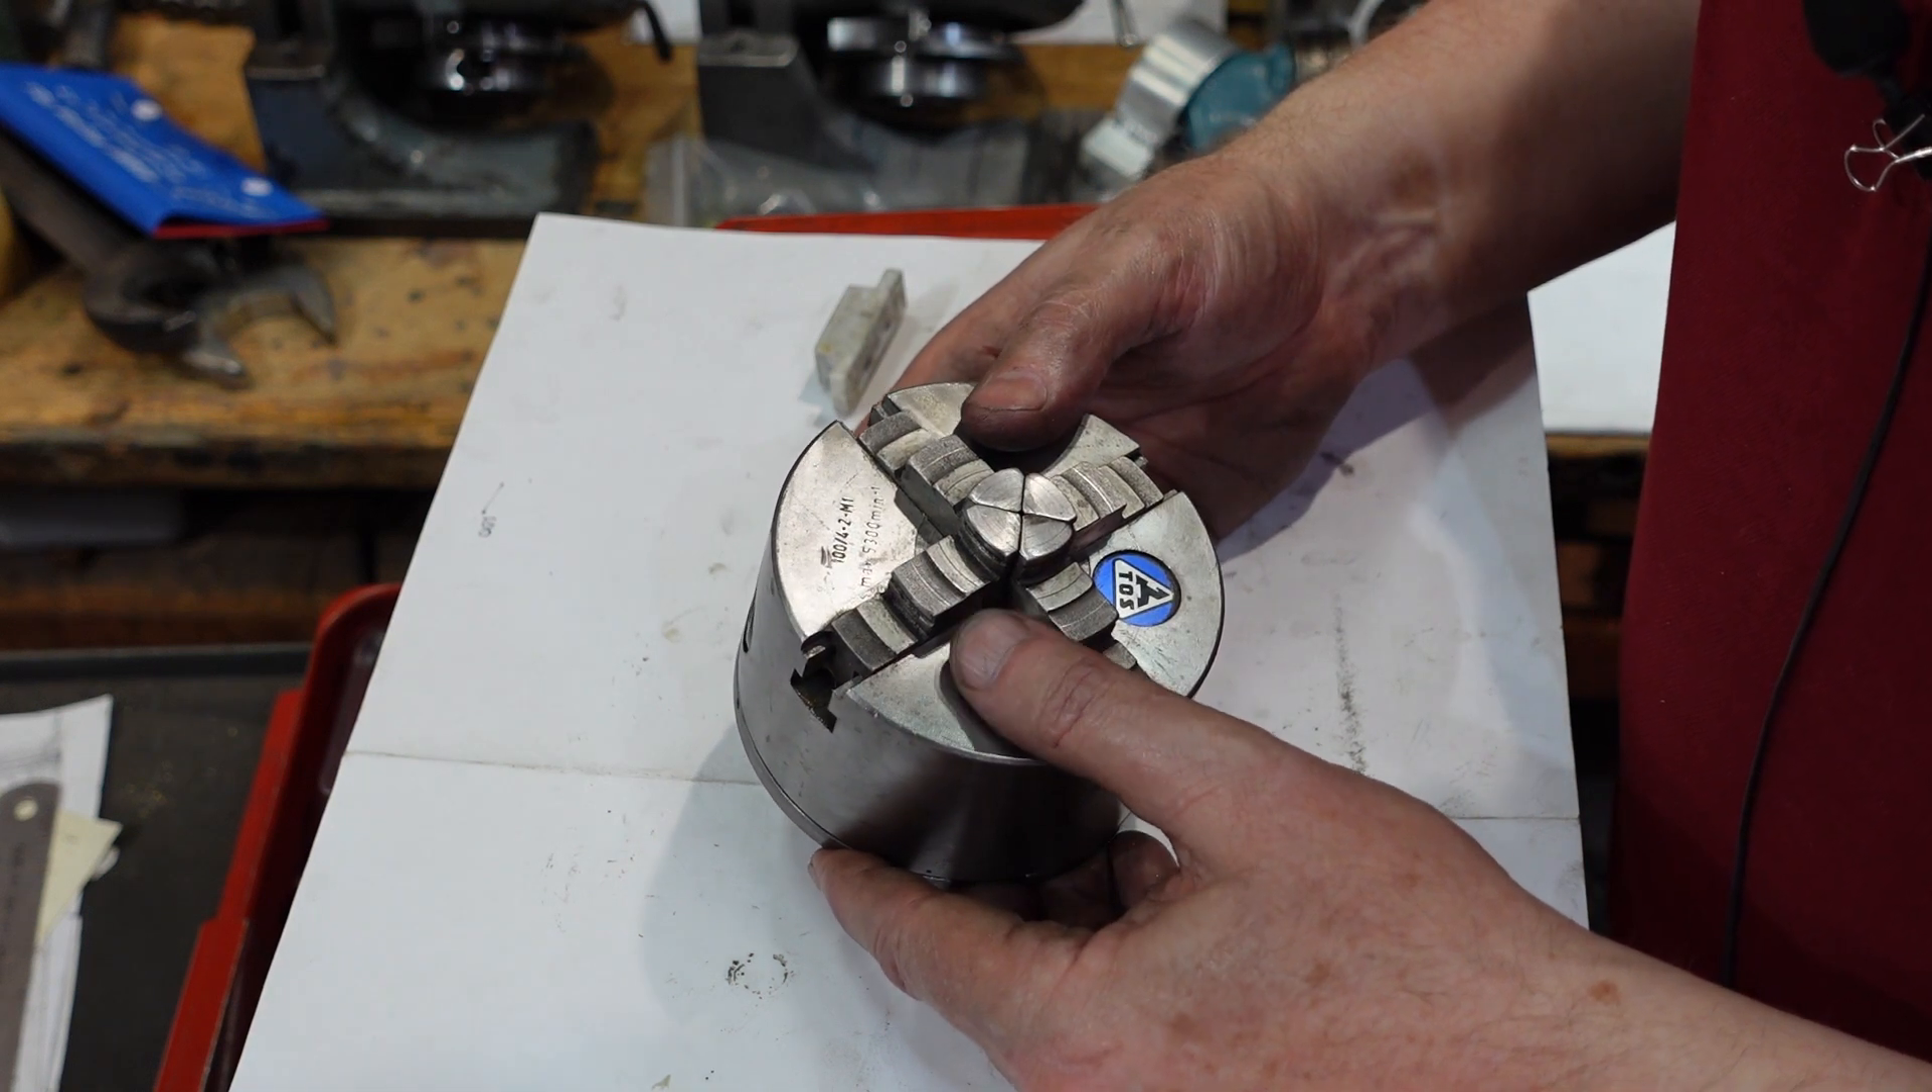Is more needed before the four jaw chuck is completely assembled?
No.